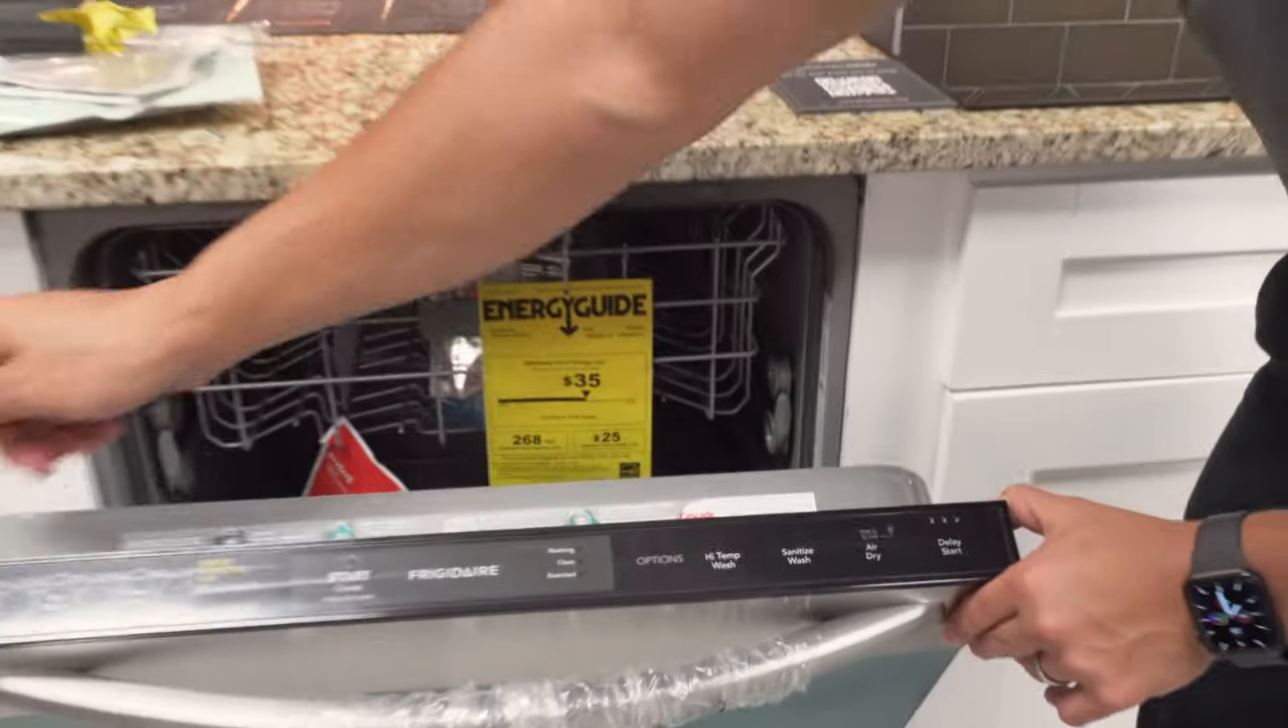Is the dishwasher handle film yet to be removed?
Yes.